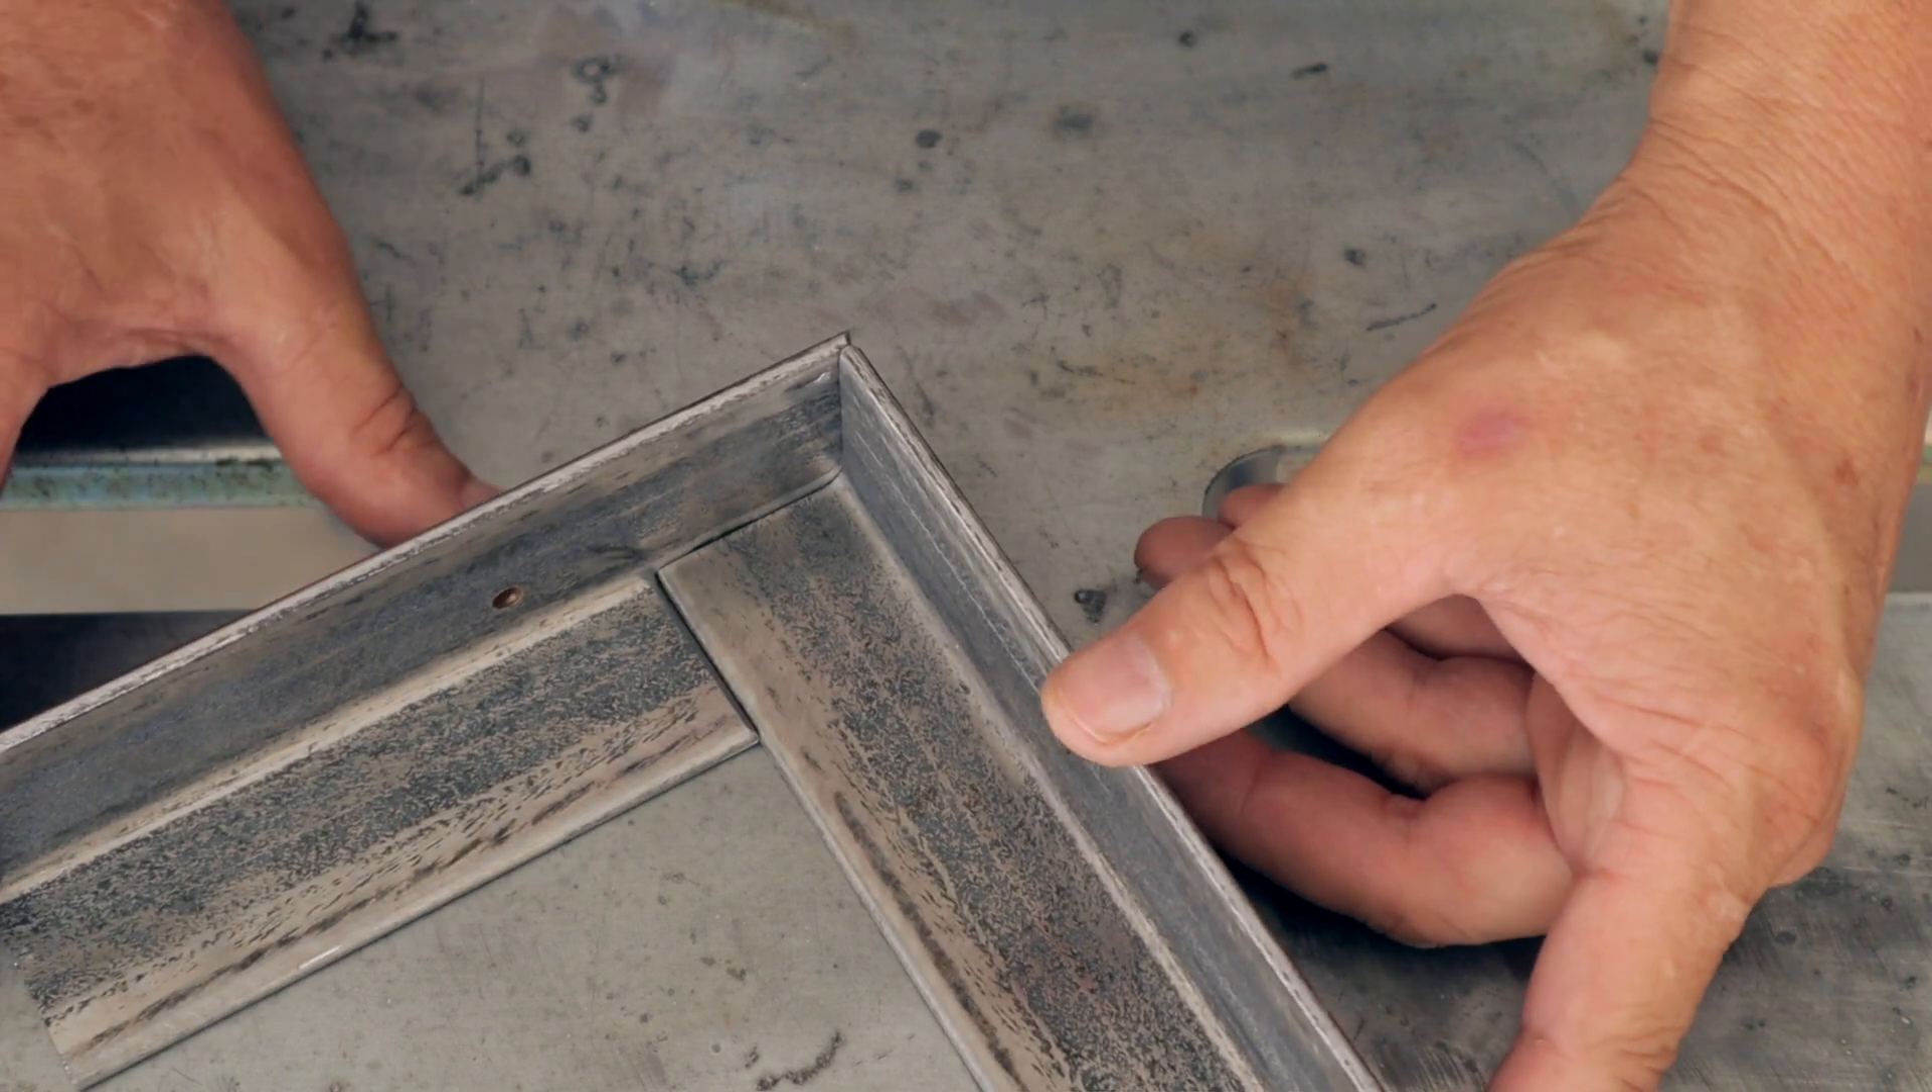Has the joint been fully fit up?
Yes.